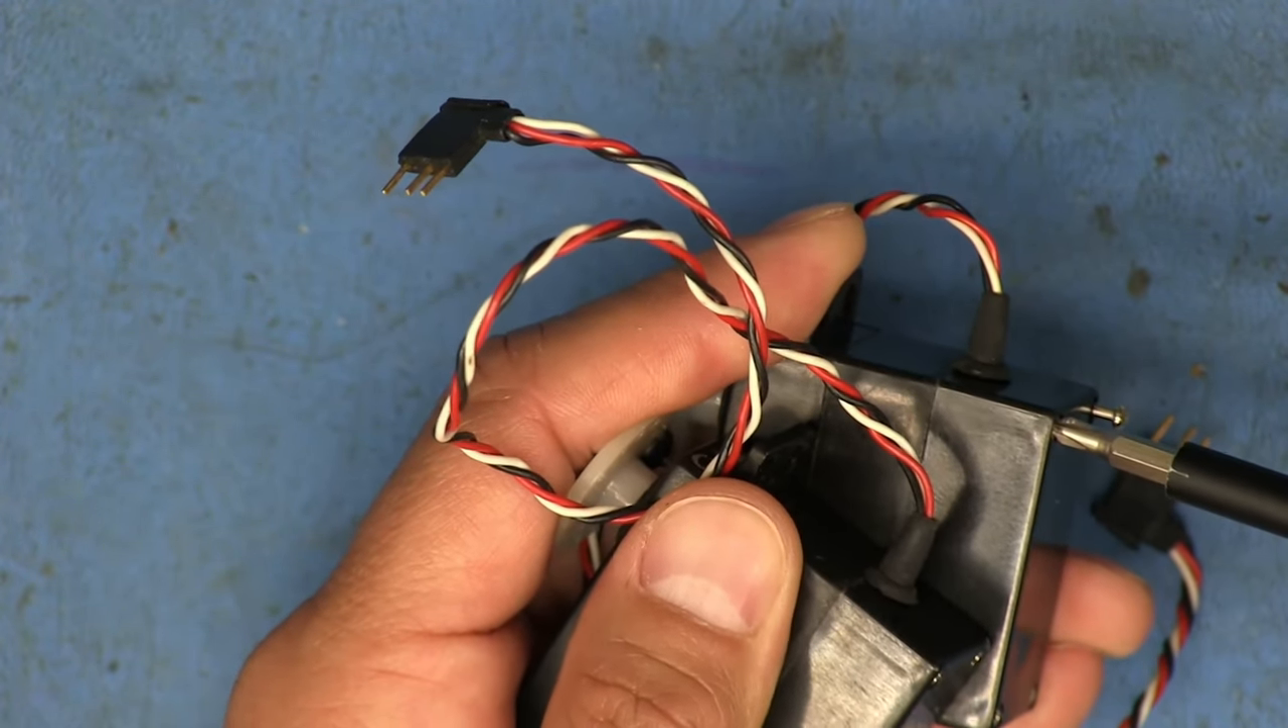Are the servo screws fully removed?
No.